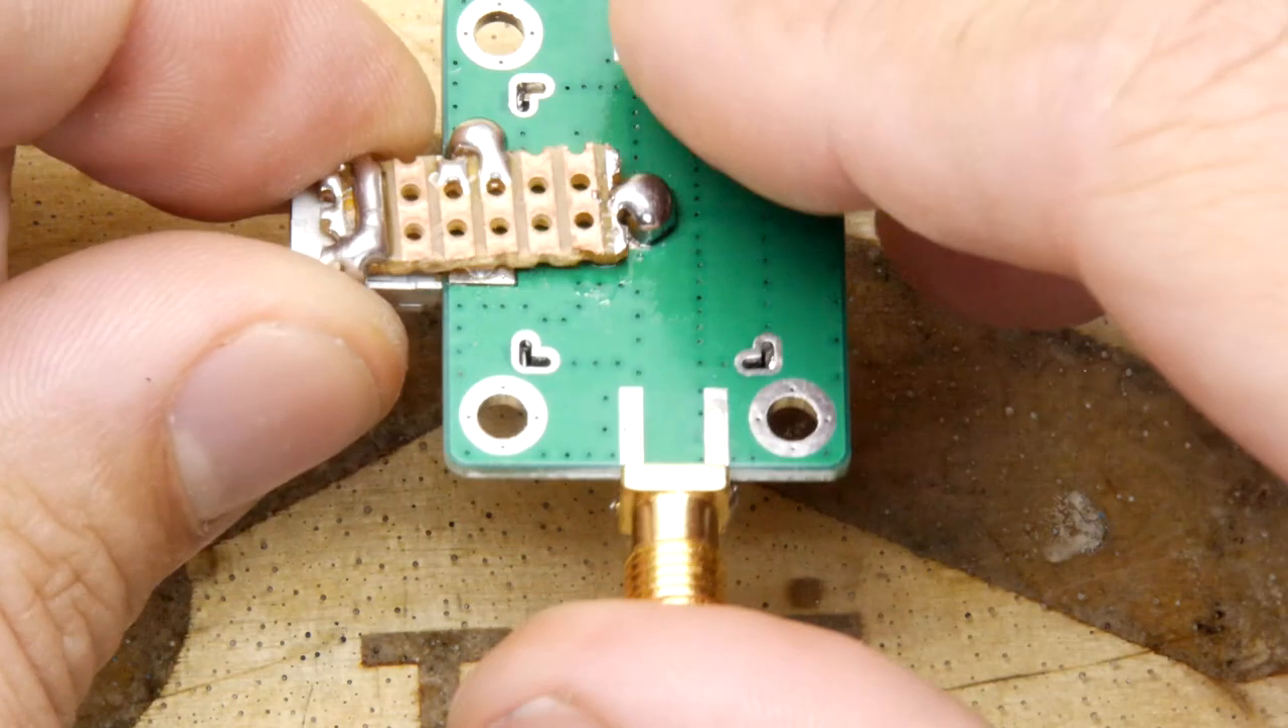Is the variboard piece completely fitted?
Yes.